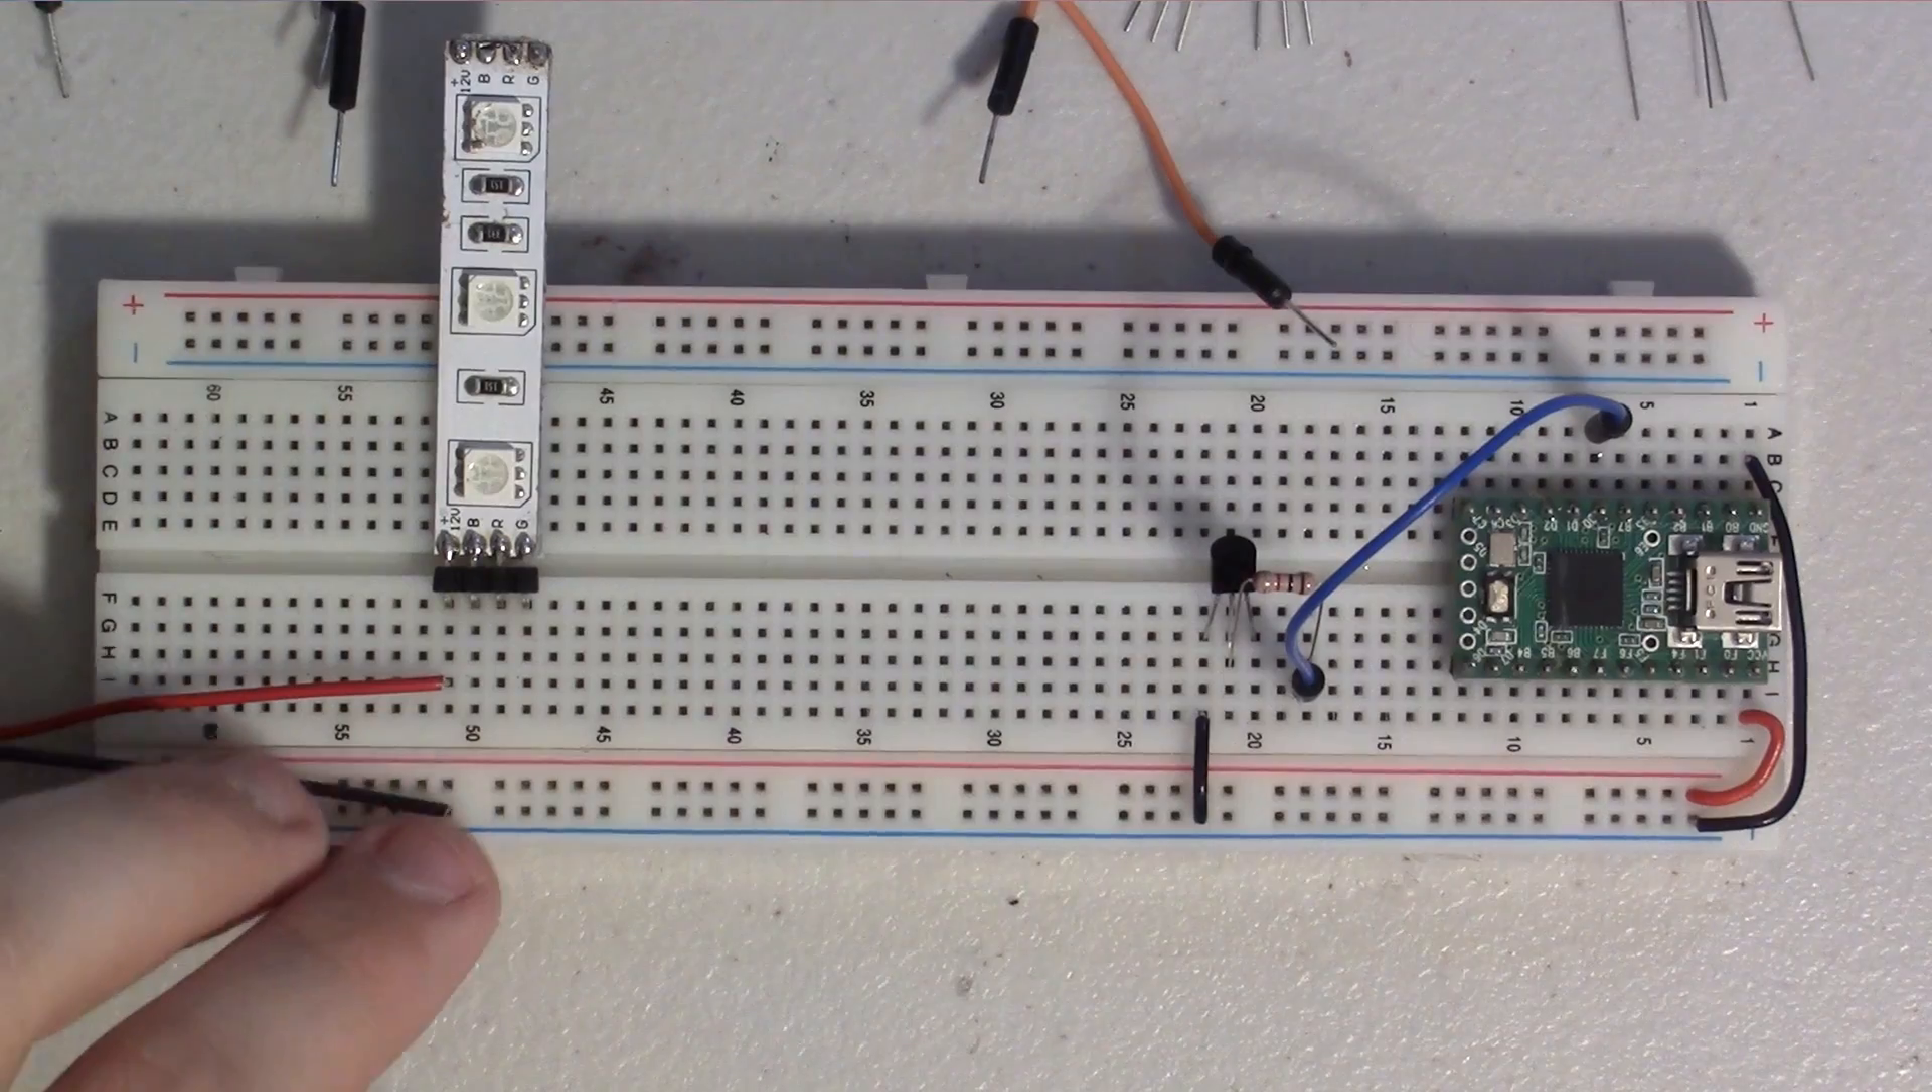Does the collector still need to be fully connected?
Yes.